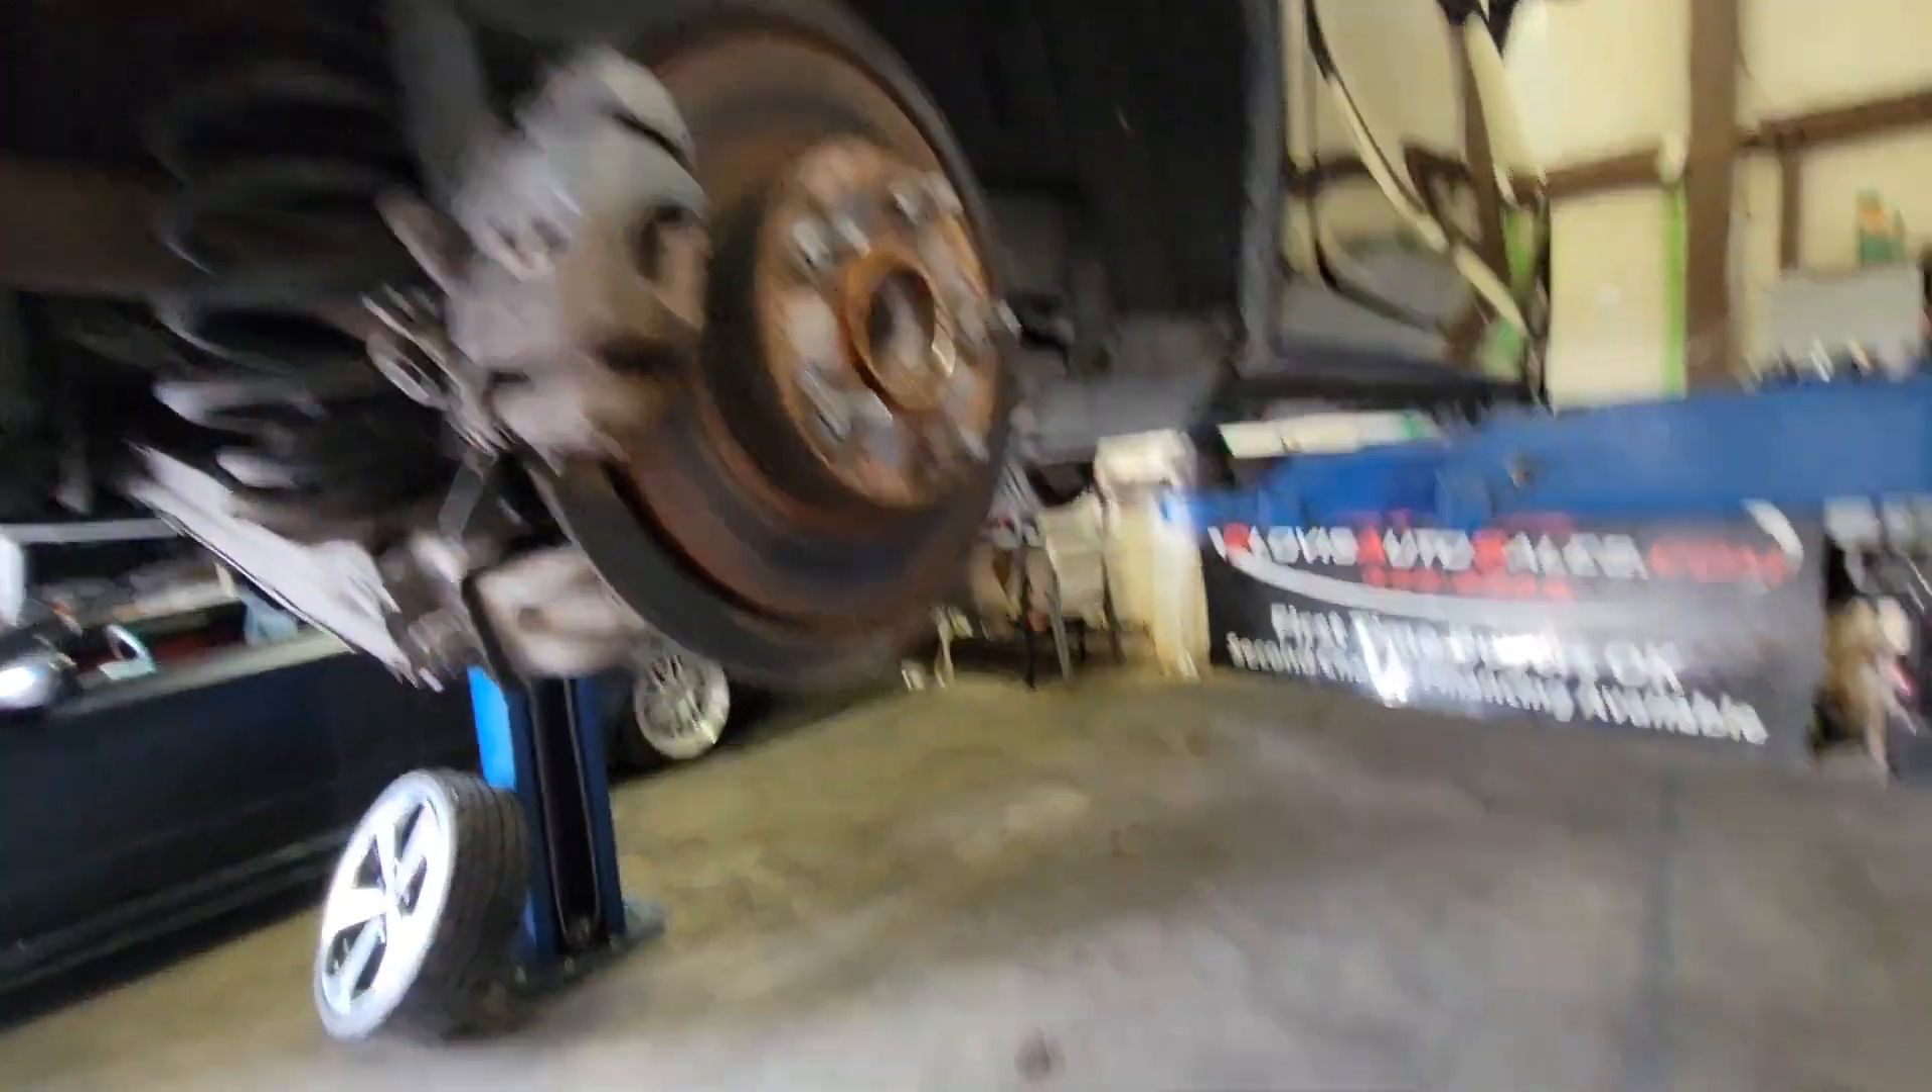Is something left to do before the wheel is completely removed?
No.